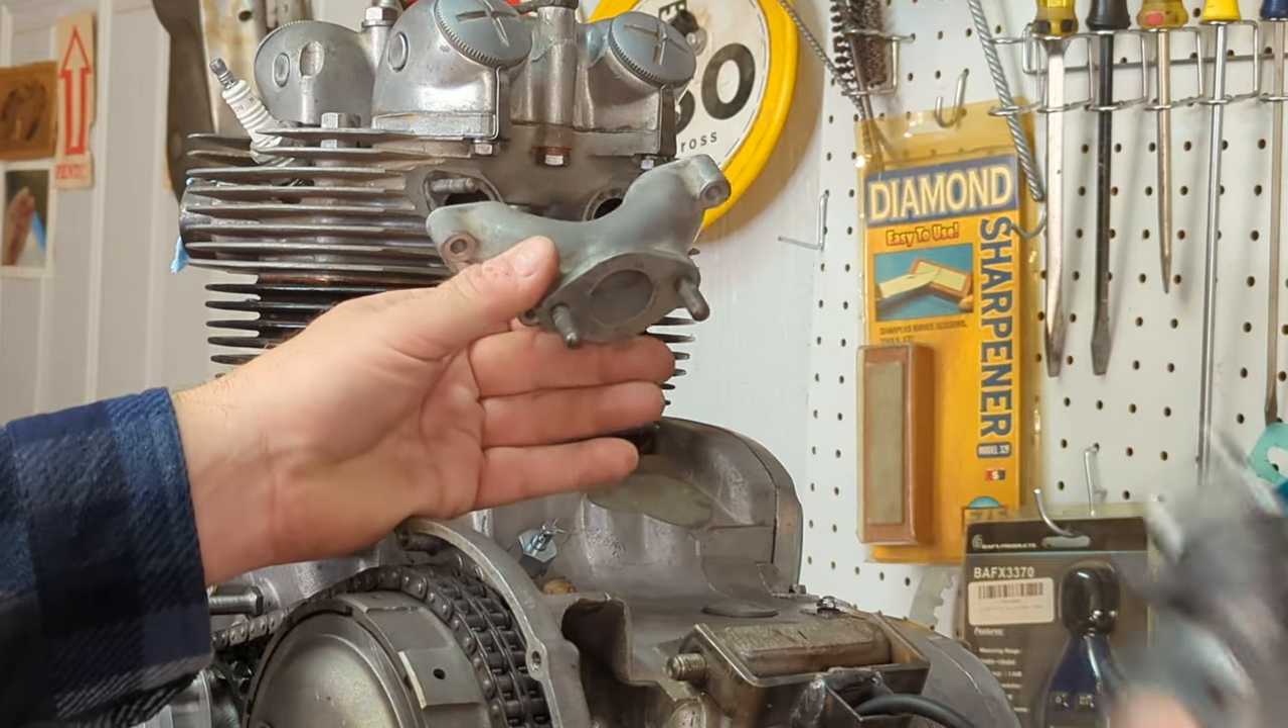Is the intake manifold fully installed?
No.